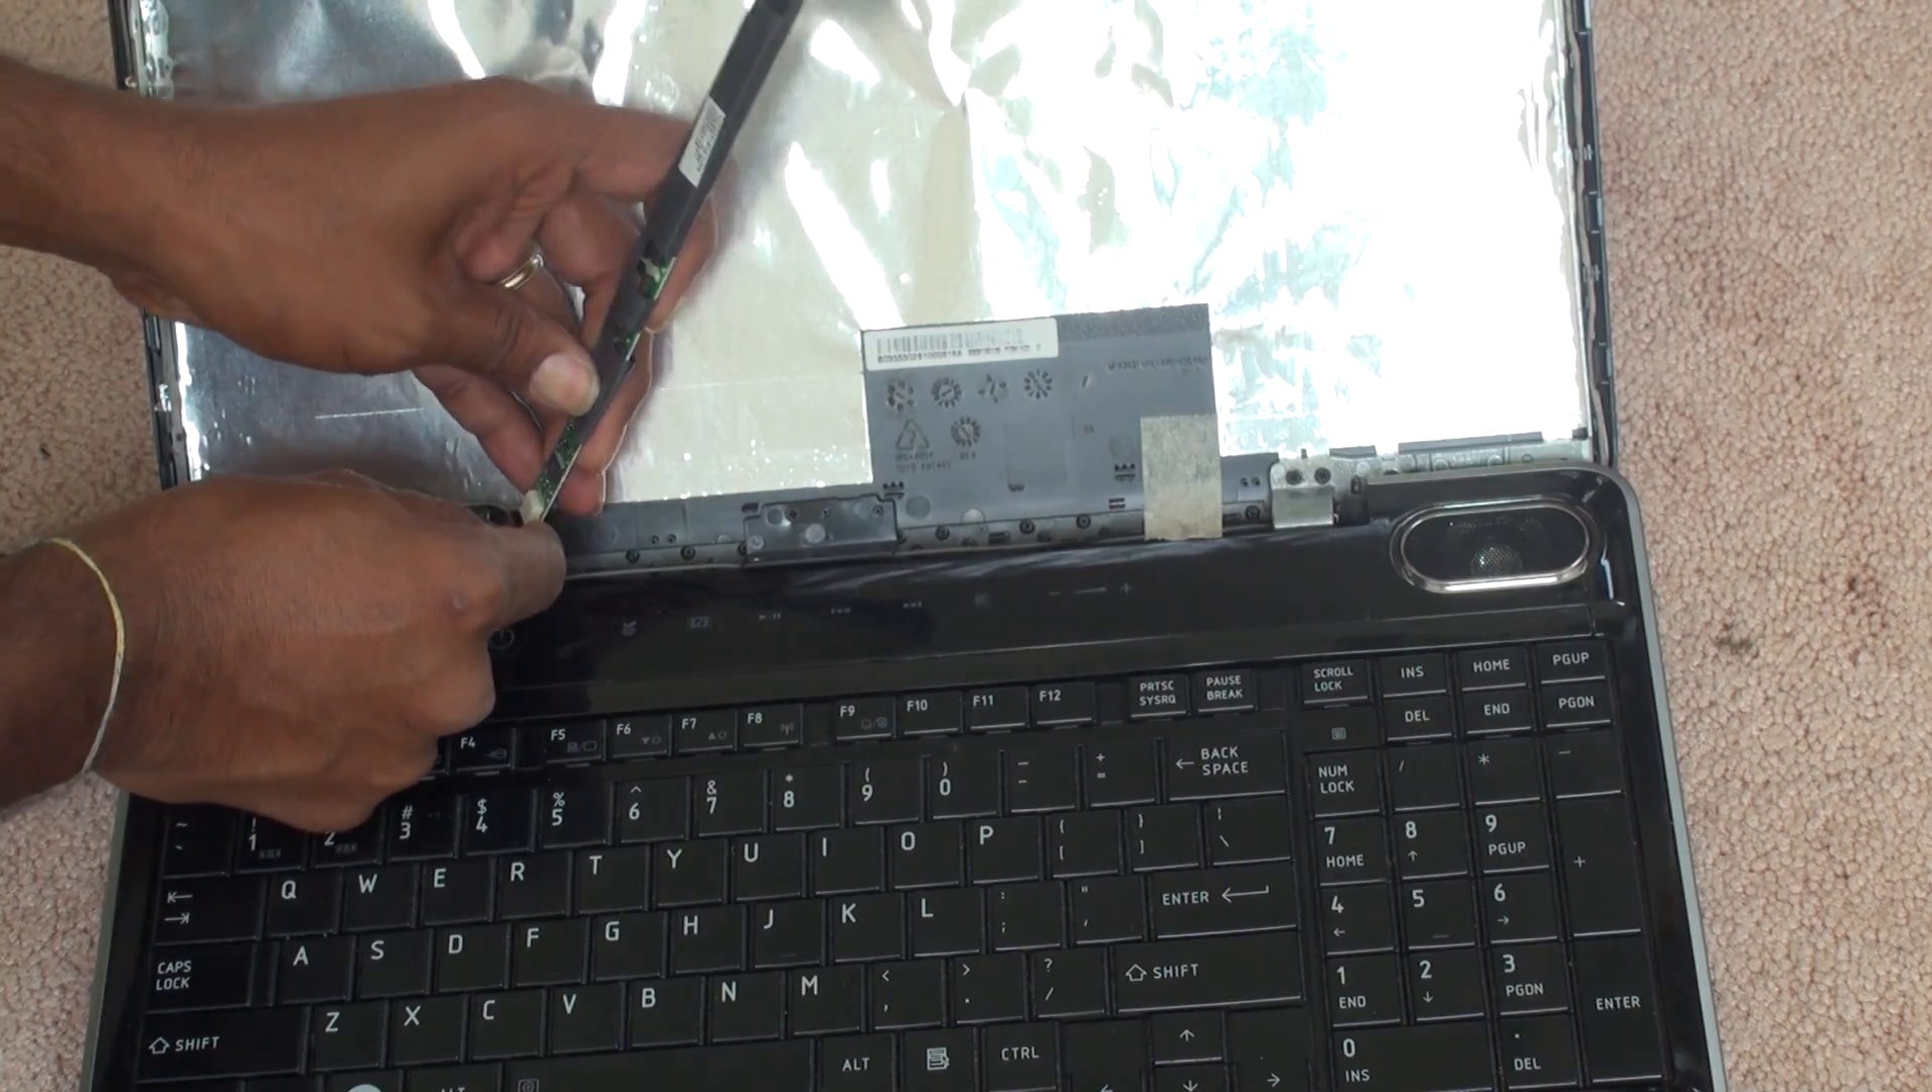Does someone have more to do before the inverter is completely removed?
Yes.